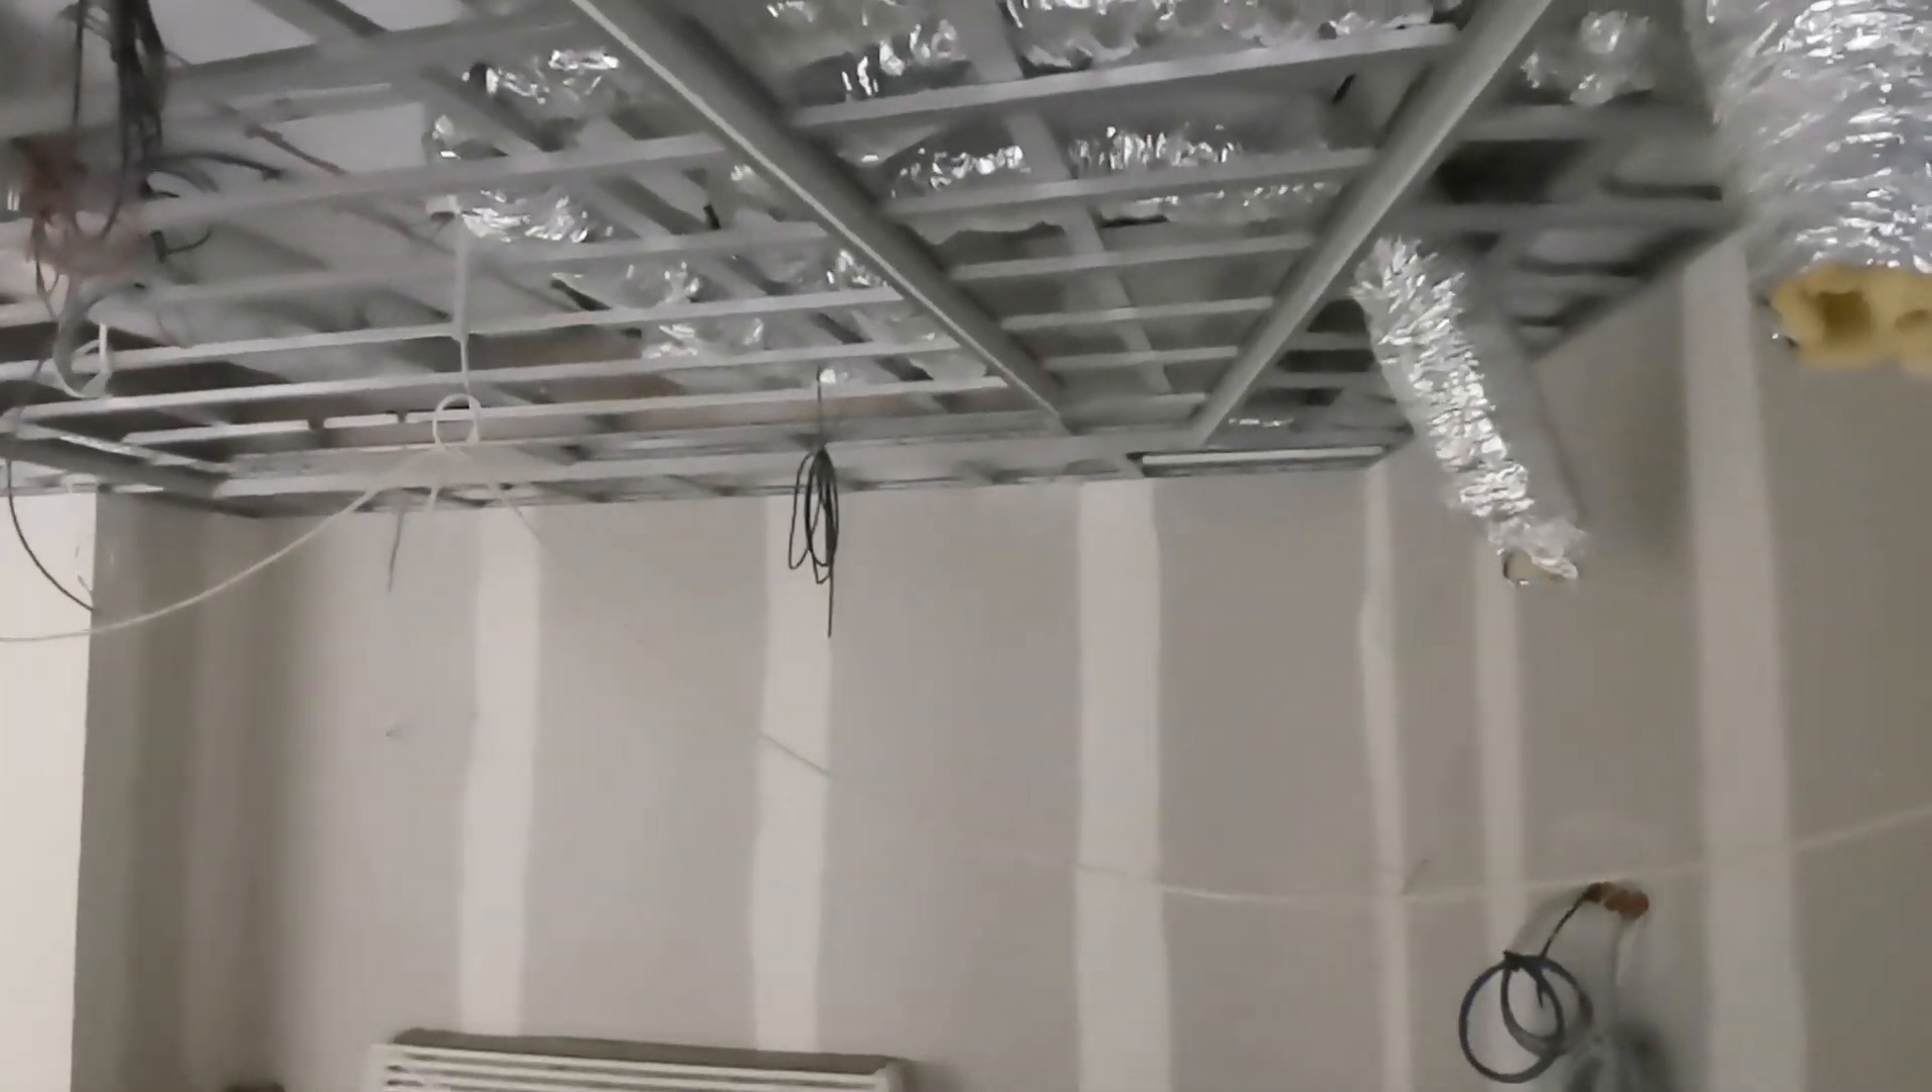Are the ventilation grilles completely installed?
No.